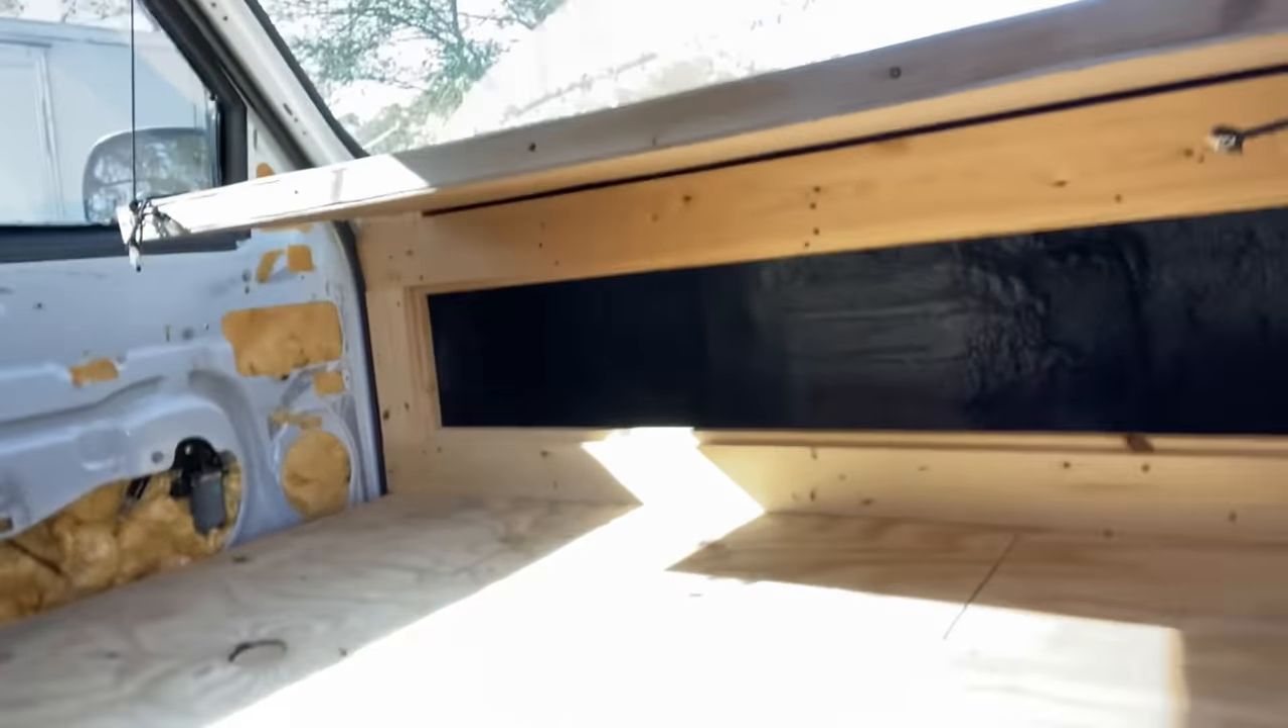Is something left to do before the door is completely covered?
Yes.